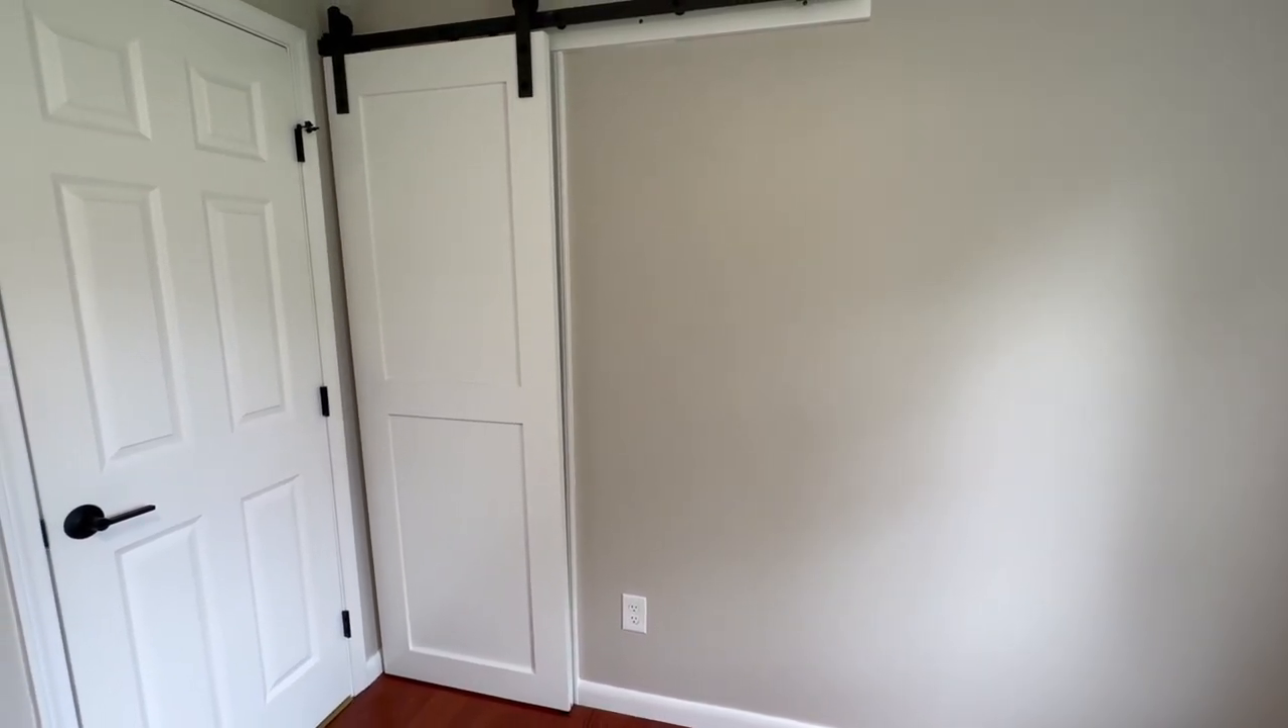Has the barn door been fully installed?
Yes.